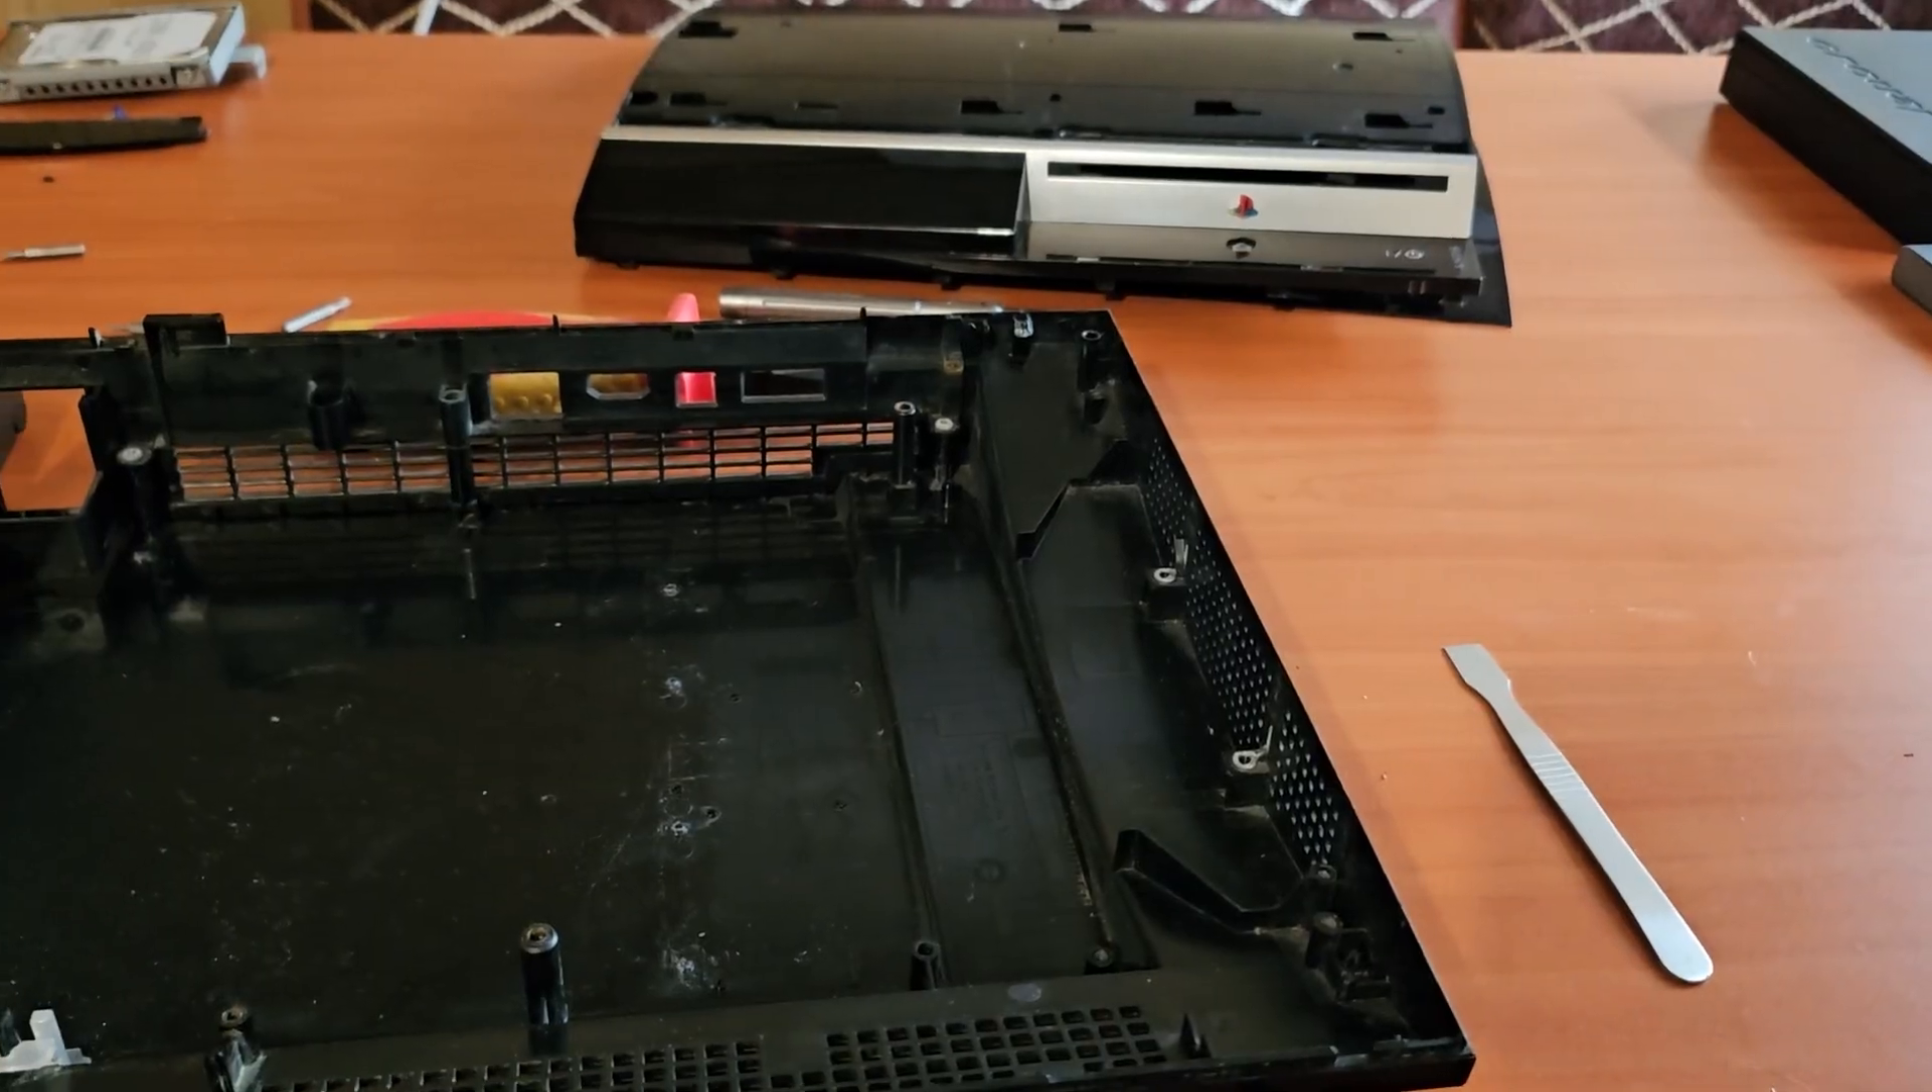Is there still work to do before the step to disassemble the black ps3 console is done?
No.